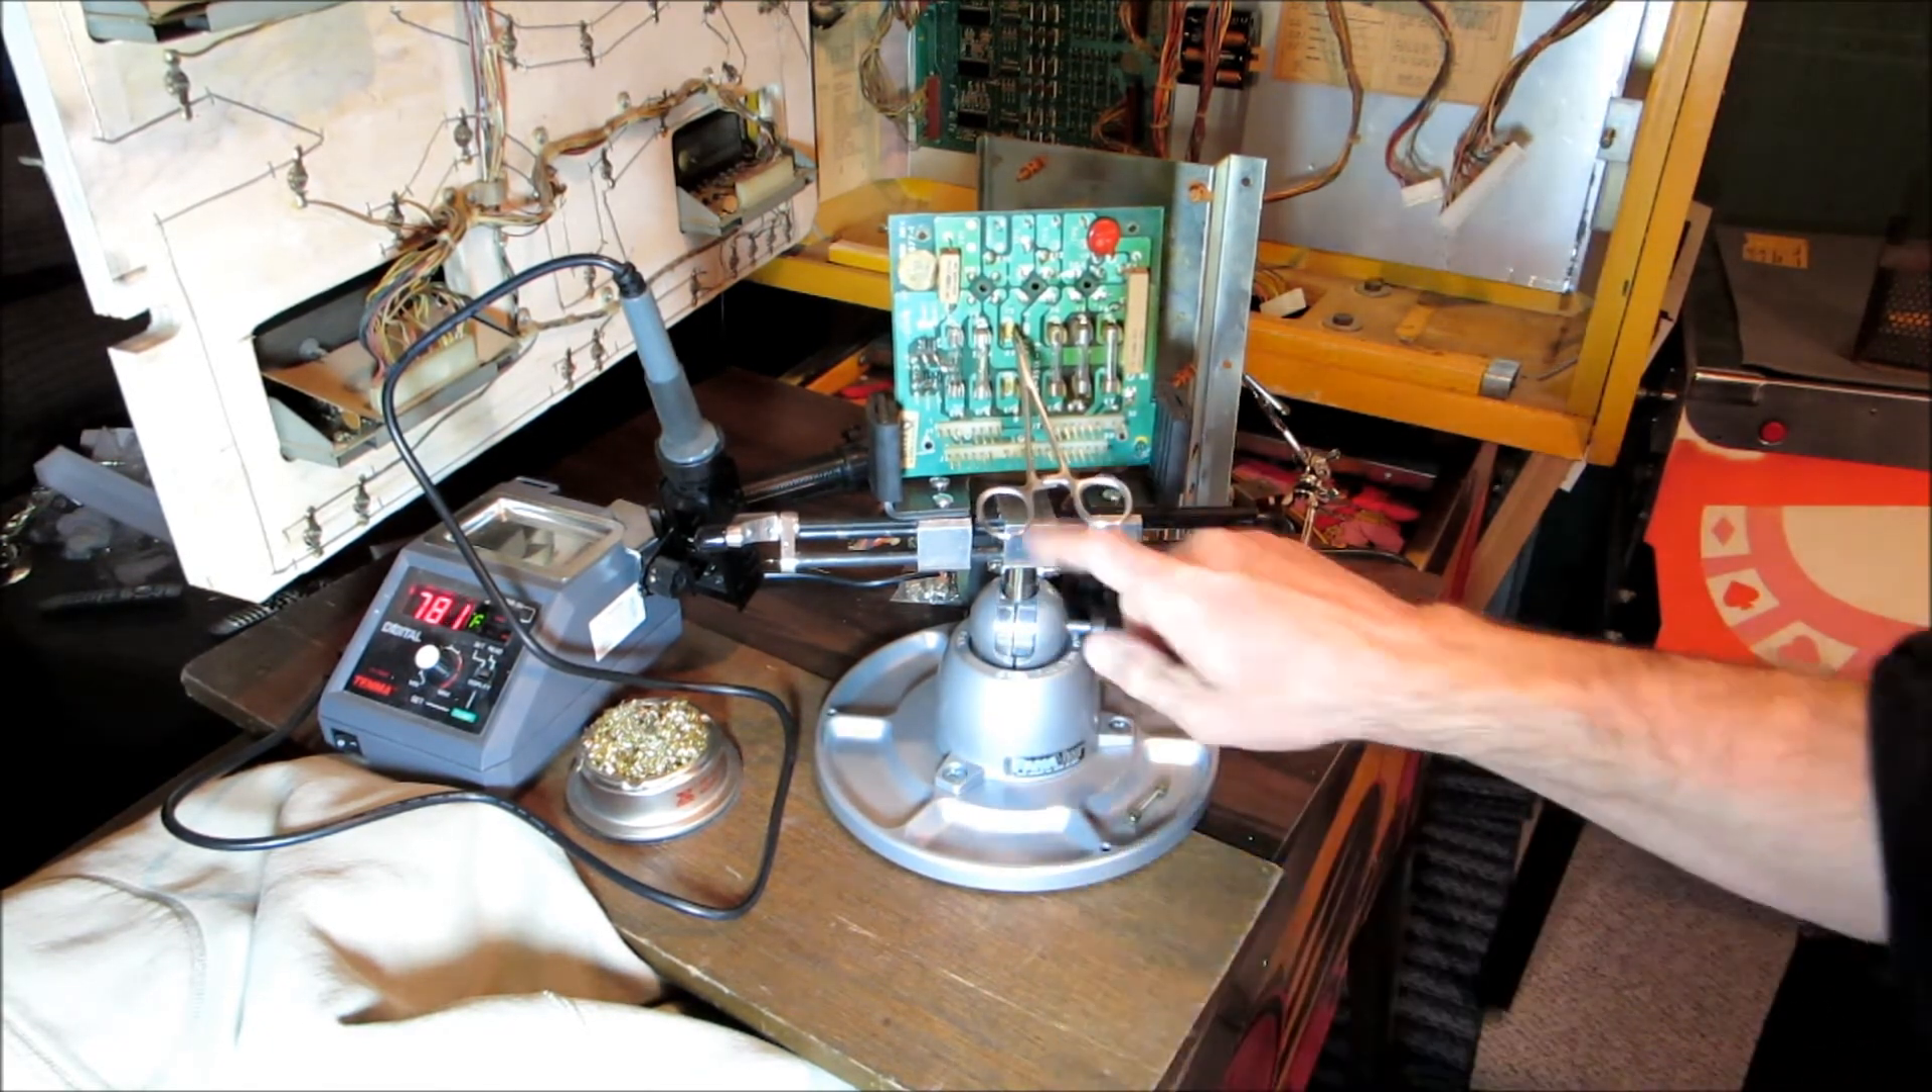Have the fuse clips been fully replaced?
No.